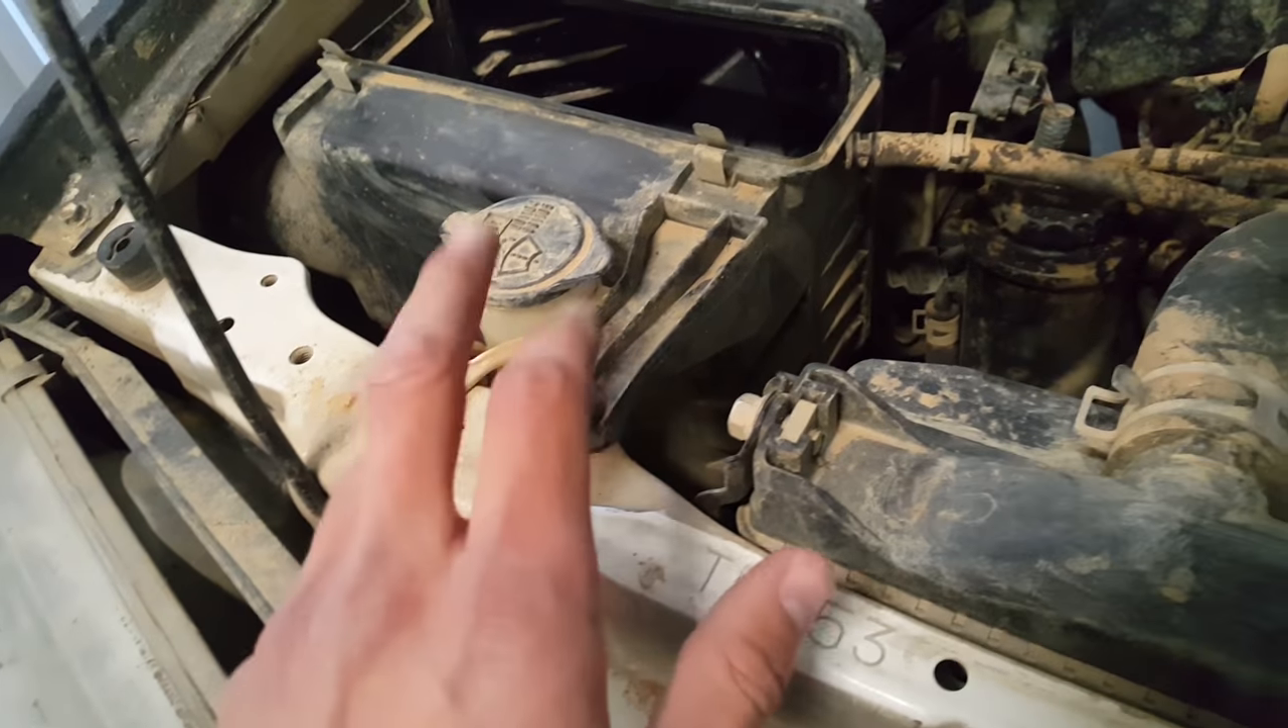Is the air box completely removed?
No.